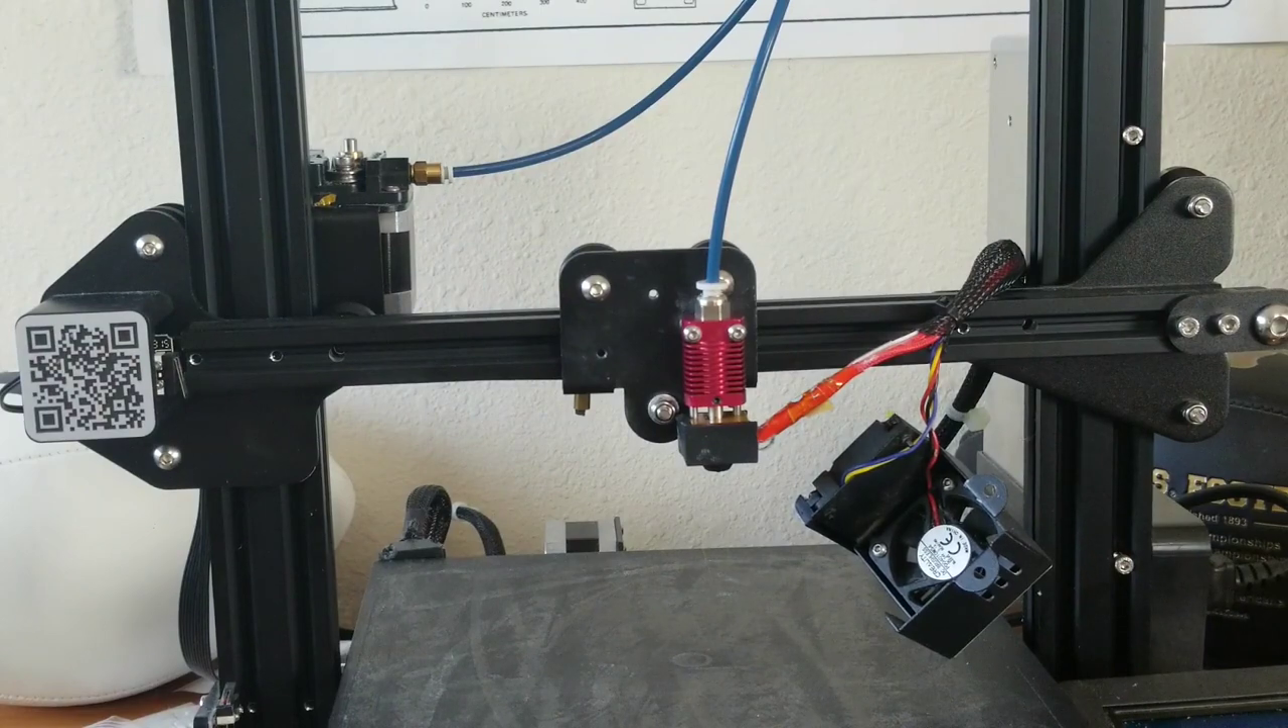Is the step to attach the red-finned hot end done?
Yes.